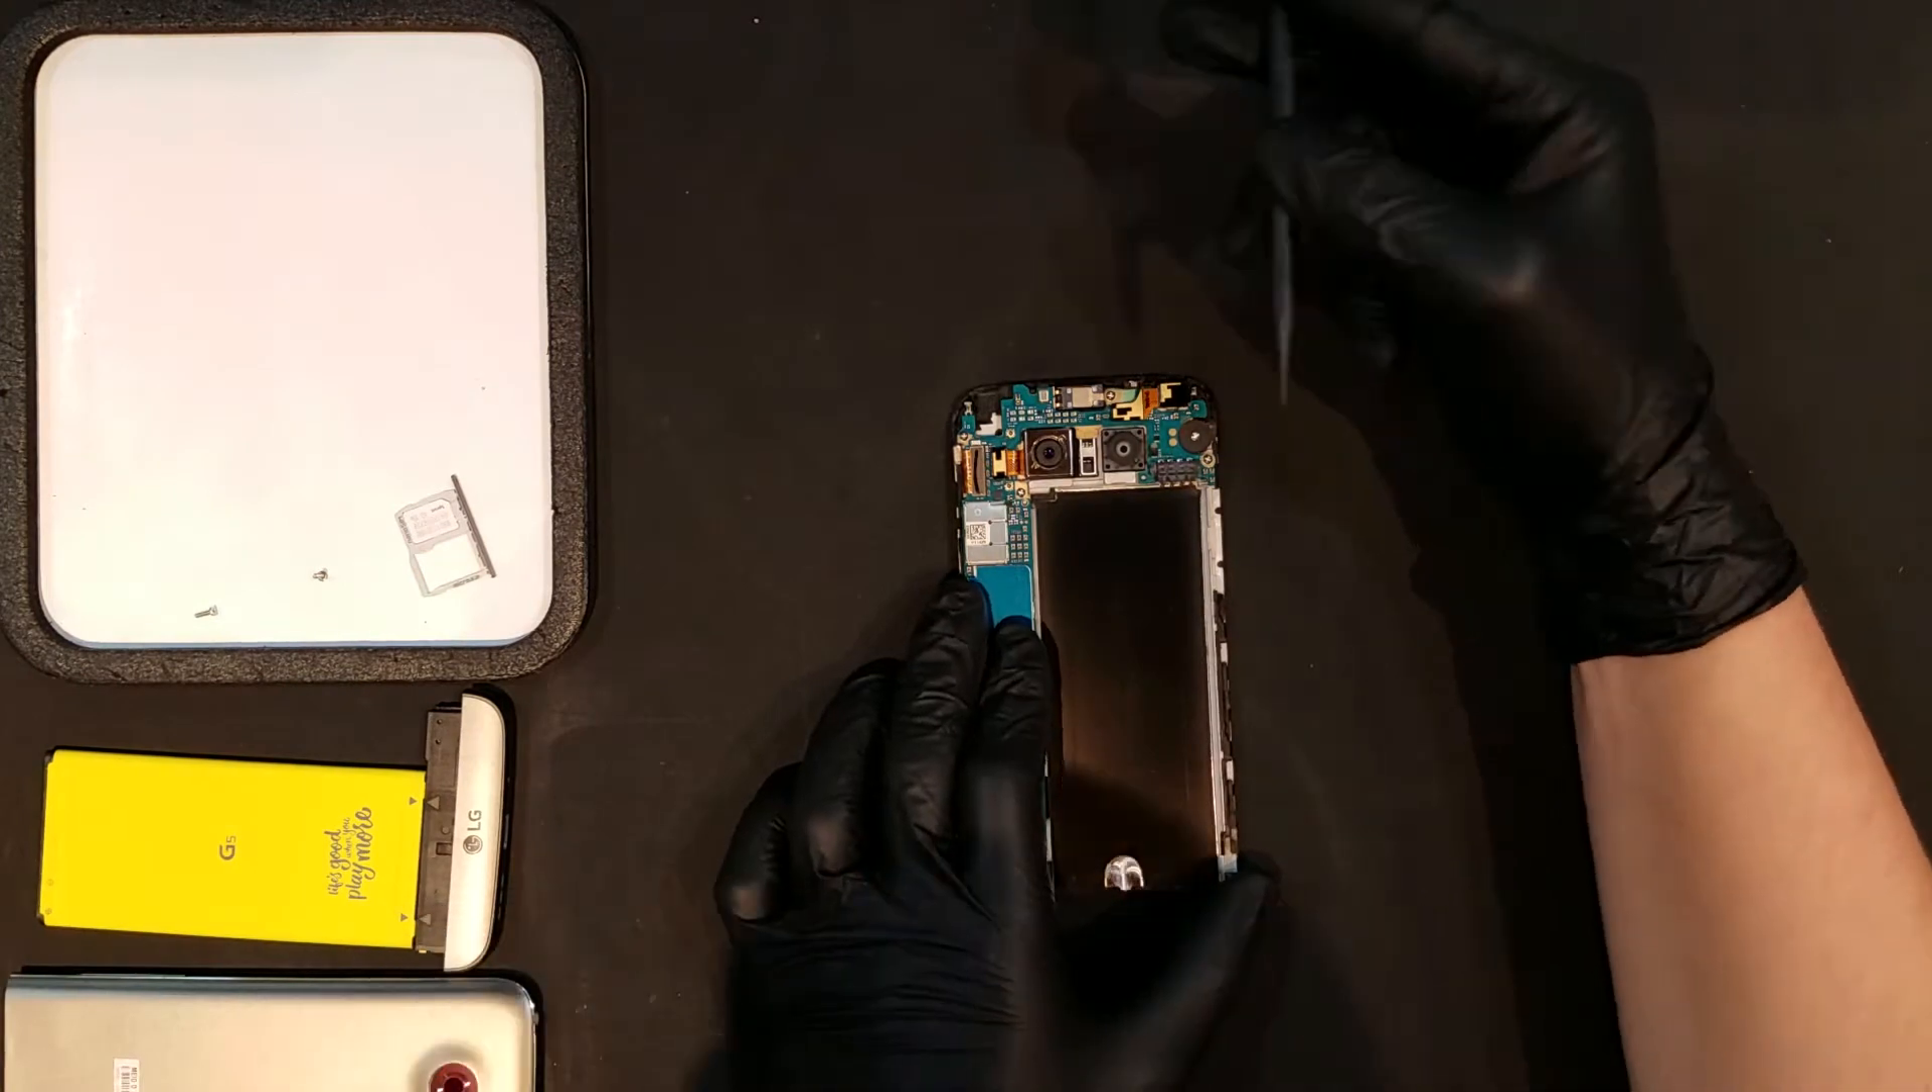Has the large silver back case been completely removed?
Yes.